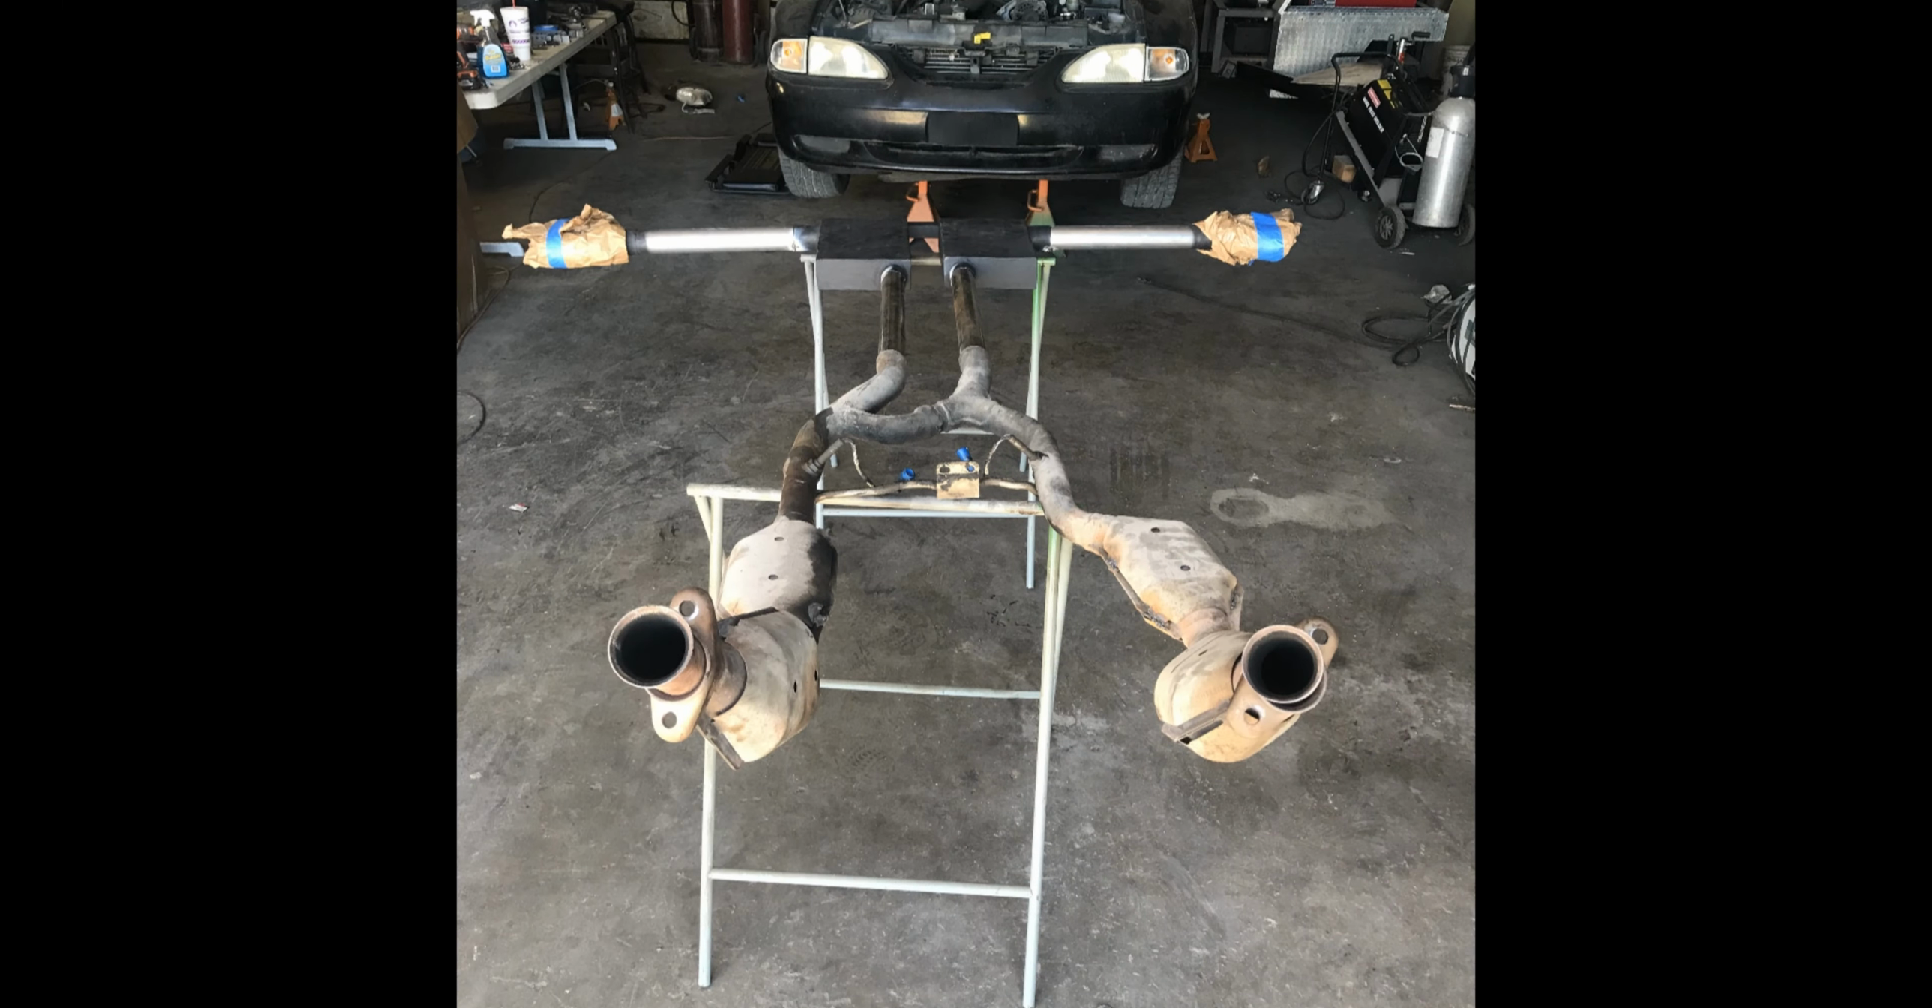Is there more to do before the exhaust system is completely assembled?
No.